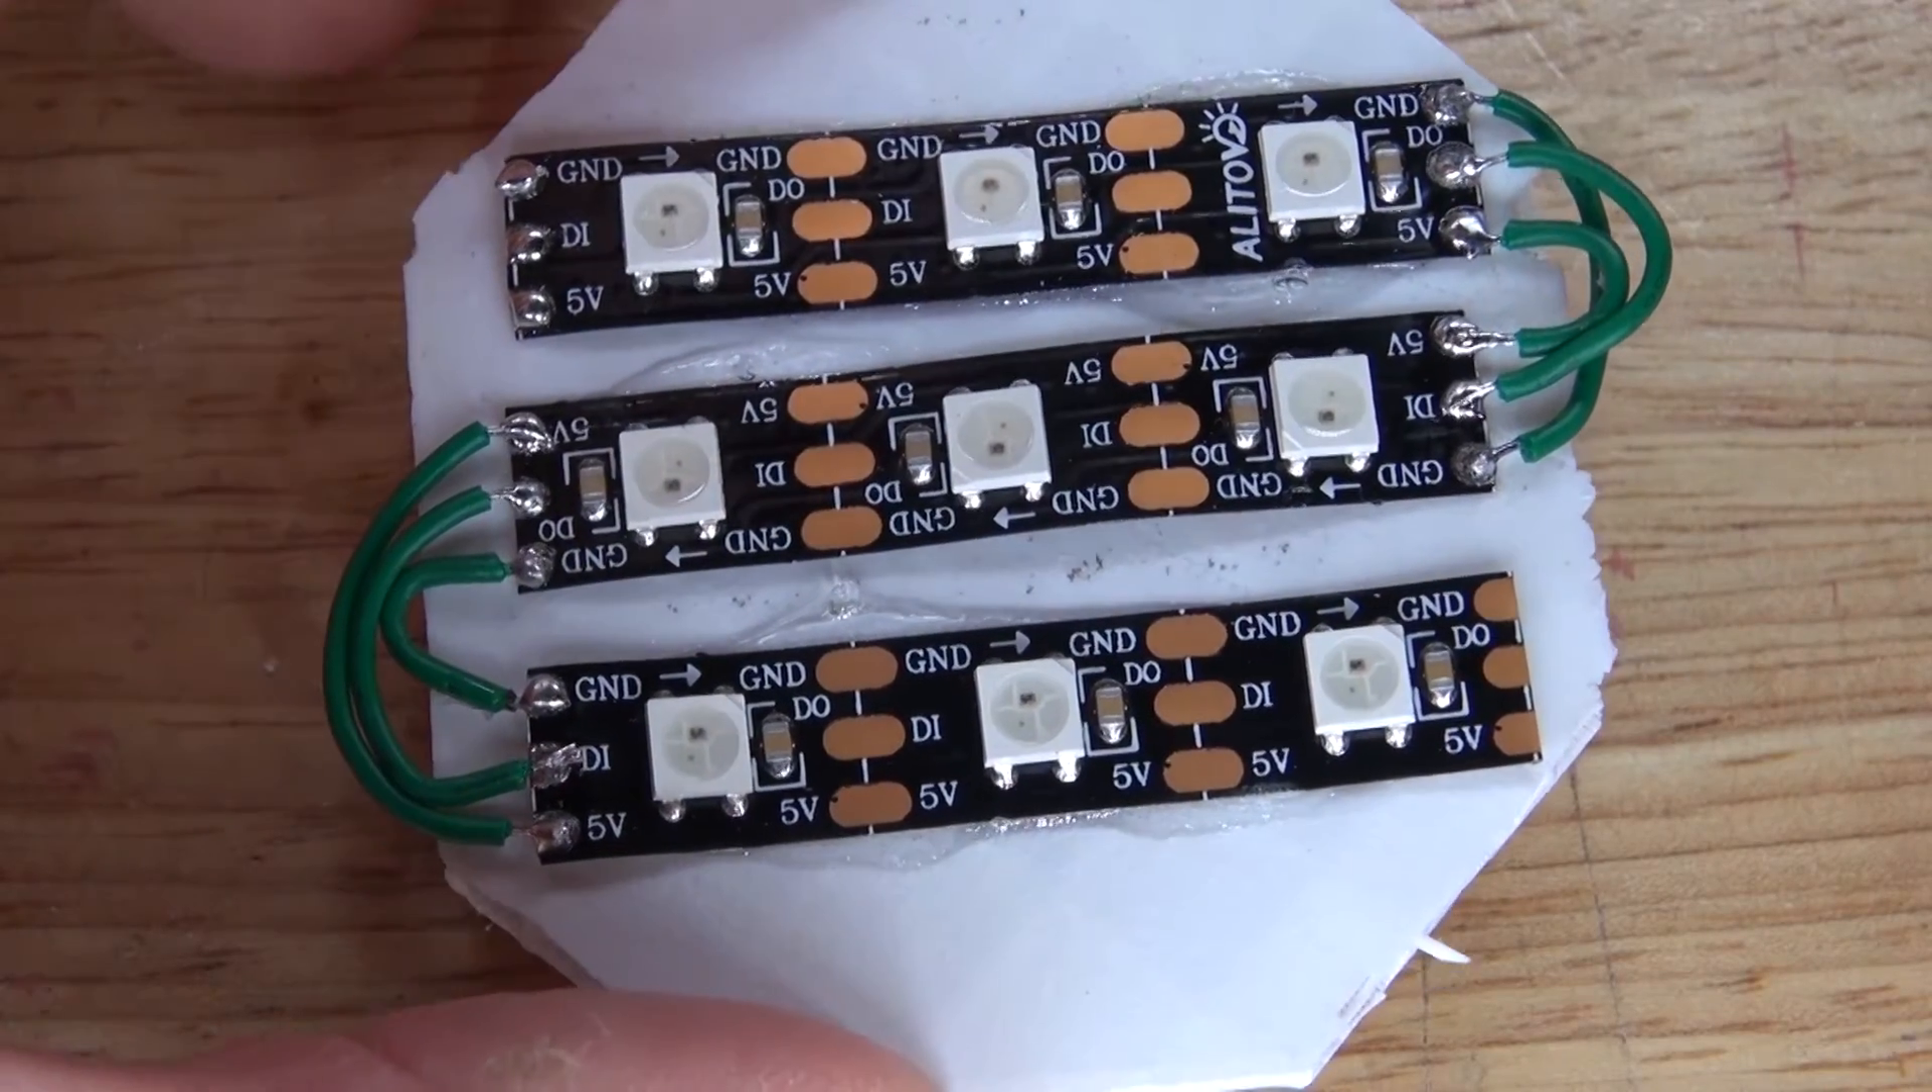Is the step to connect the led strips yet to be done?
No.